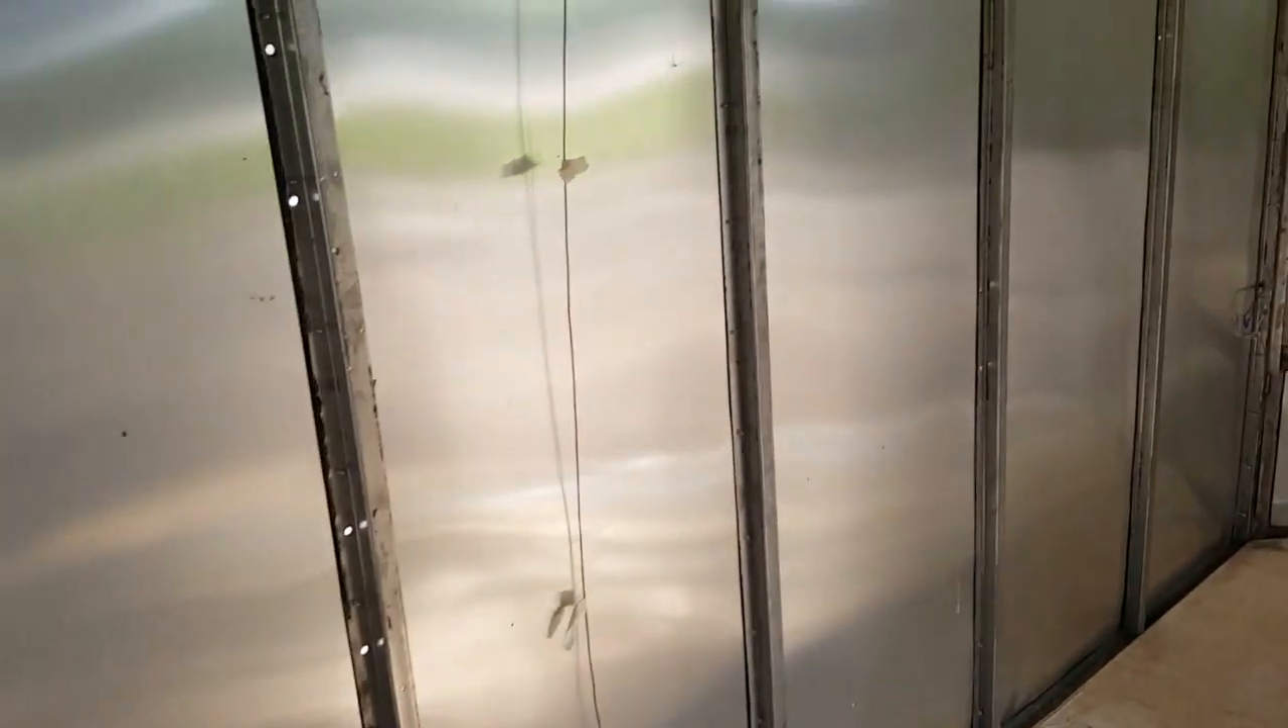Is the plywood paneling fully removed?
Yes.